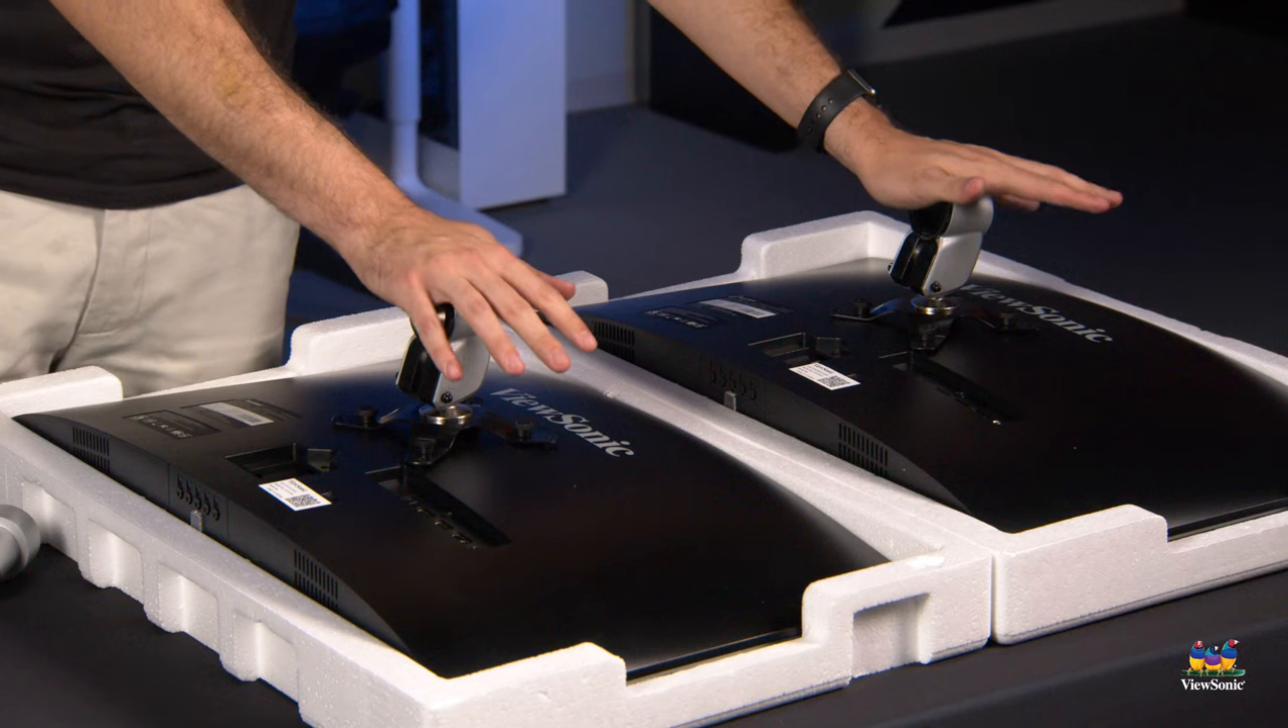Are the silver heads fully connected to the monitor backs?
Yes.